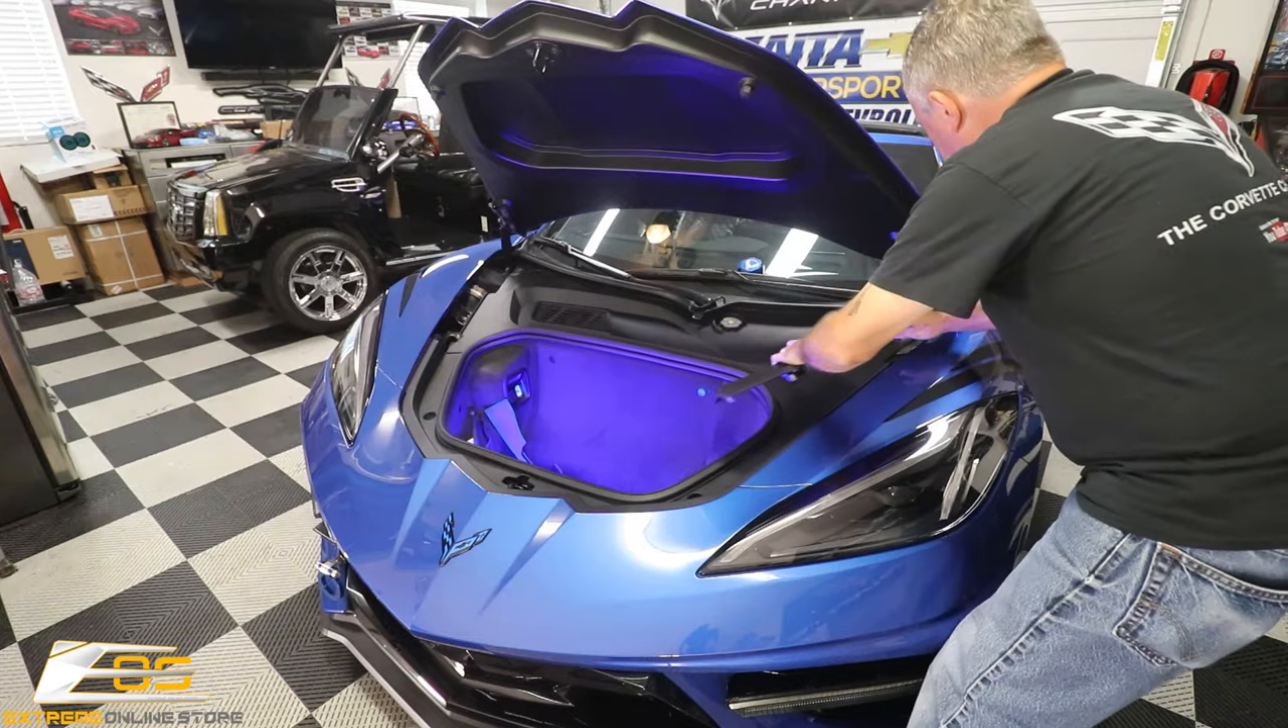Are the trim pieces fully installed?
No.